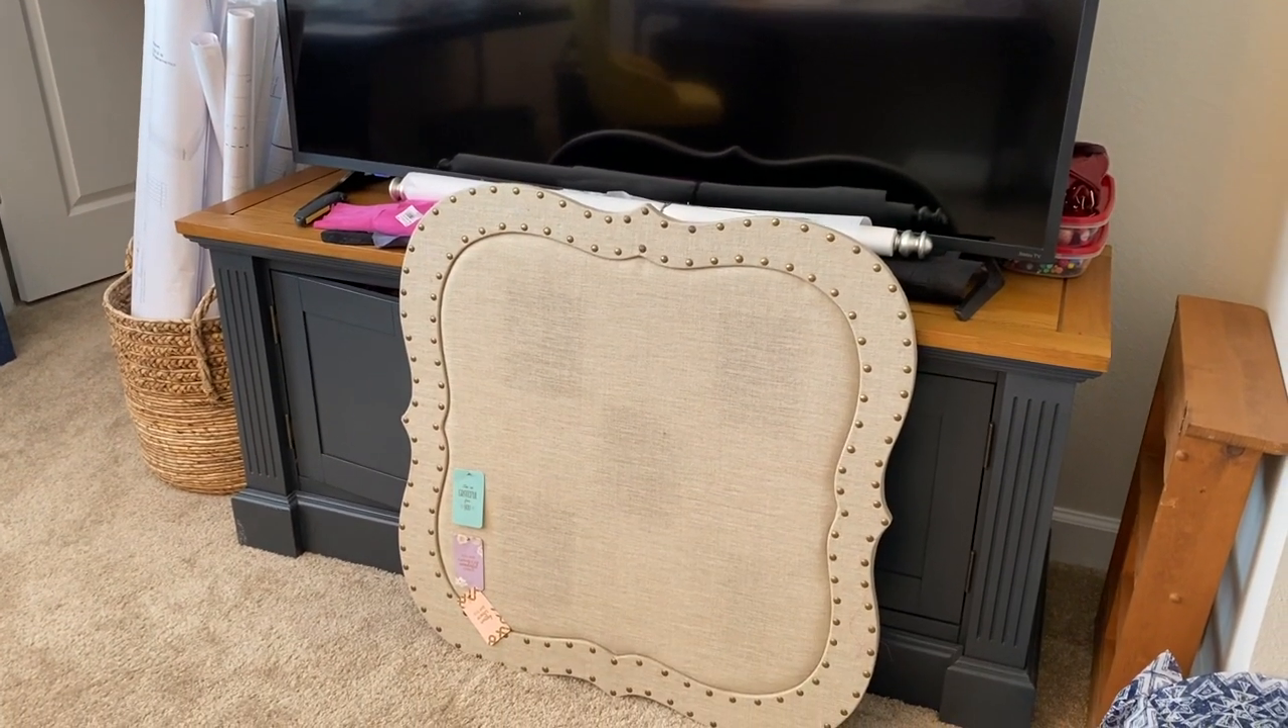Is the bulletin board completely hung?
No.